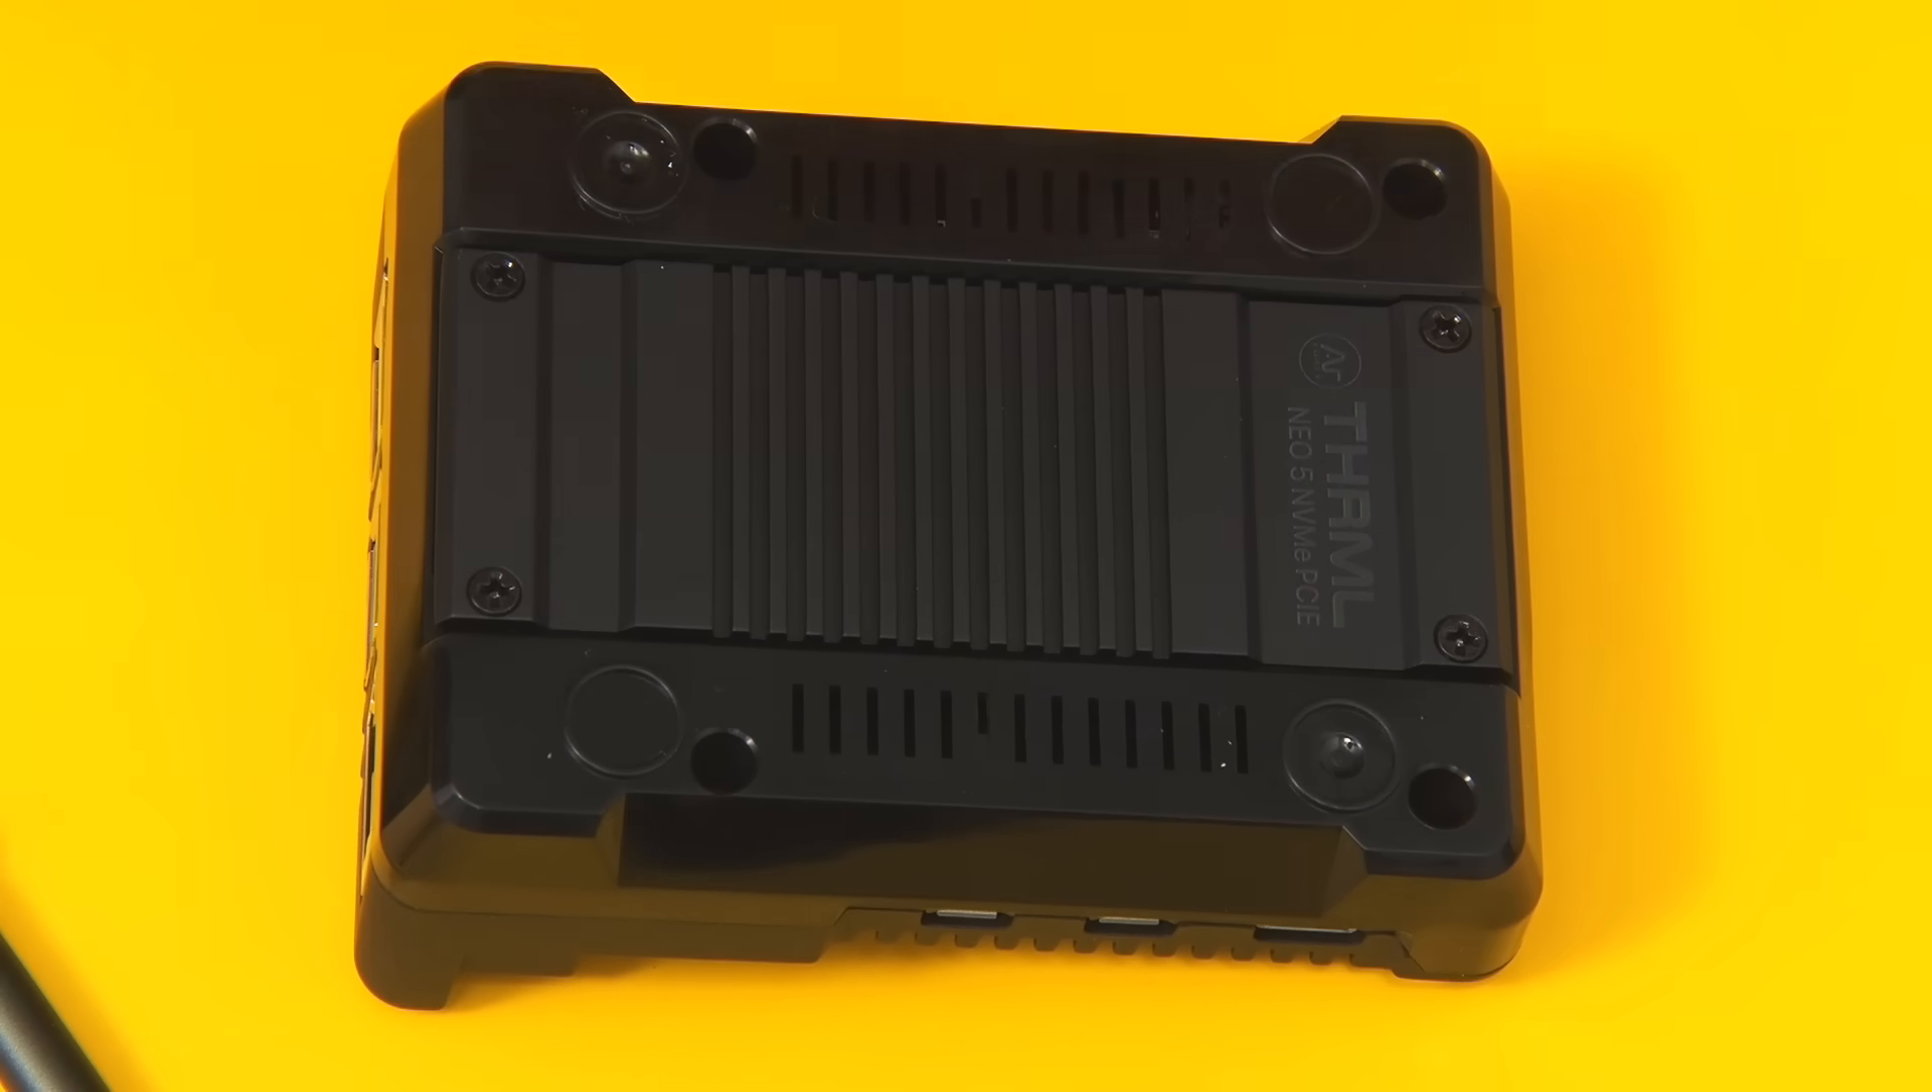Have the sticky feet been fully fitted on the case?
No.